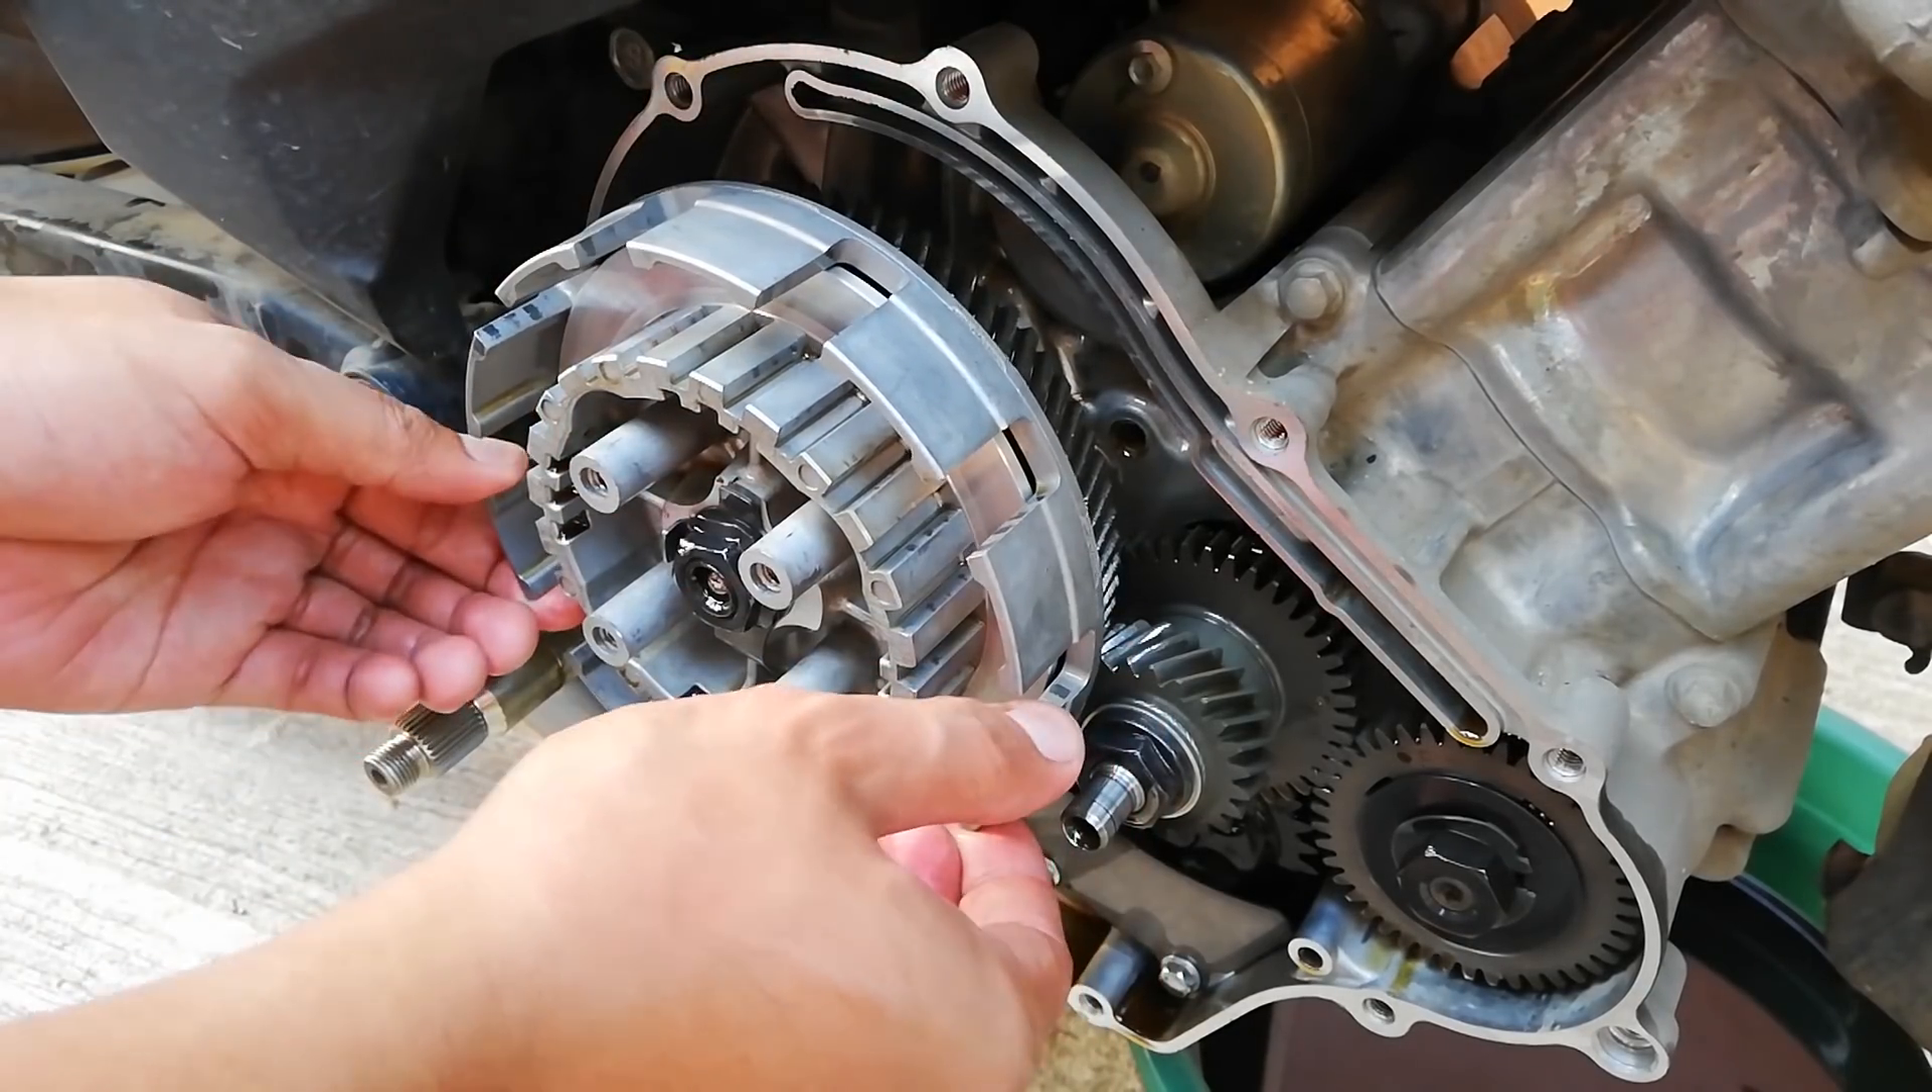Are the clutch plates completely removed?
Yes.